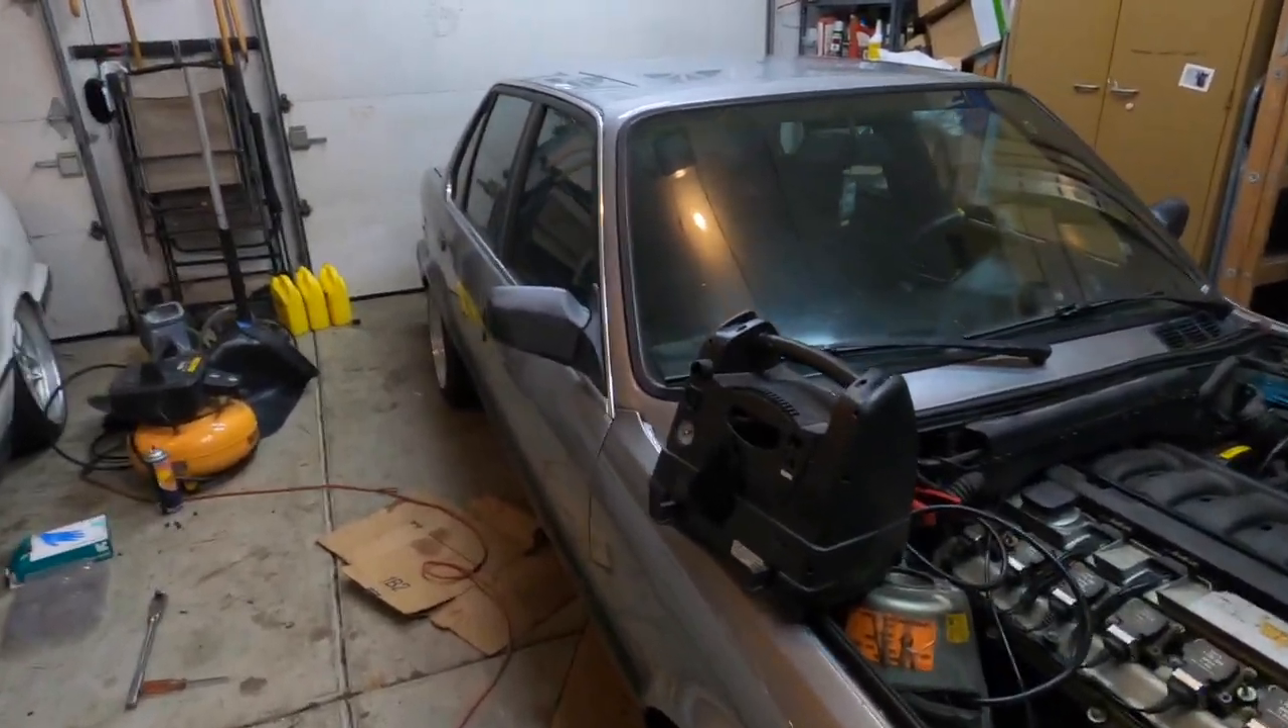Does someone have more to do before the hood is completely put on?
Yes.